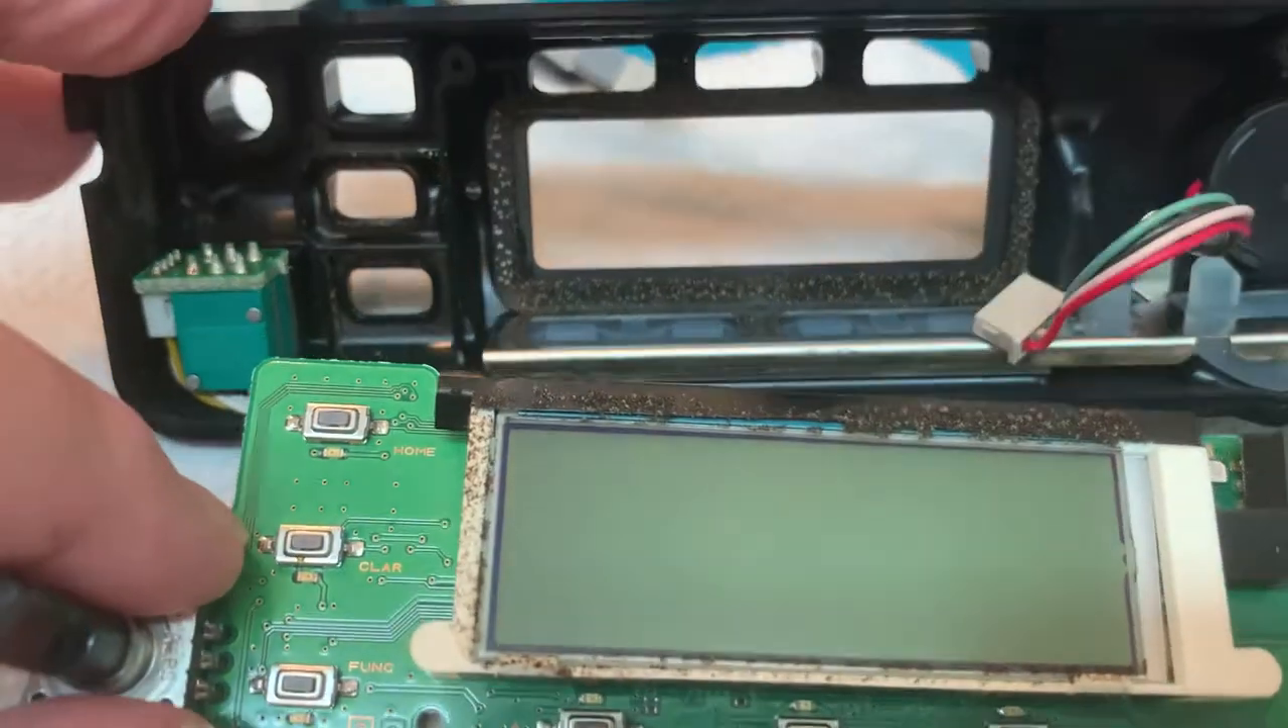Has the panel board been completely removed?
Yes.